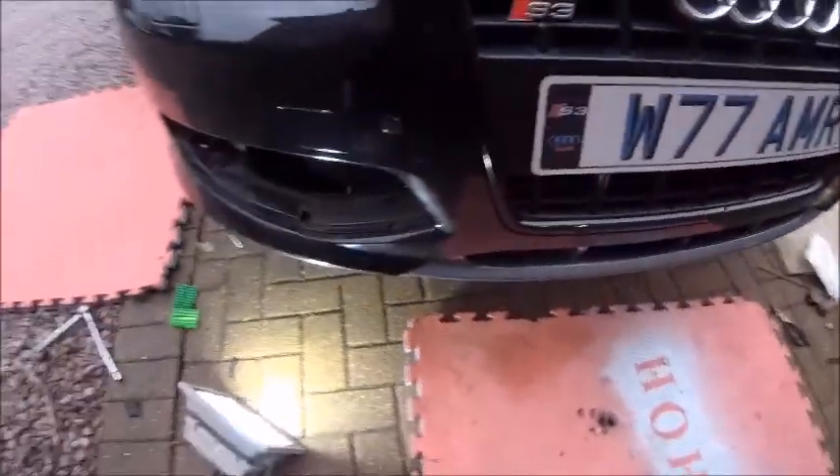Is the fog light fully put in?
No.